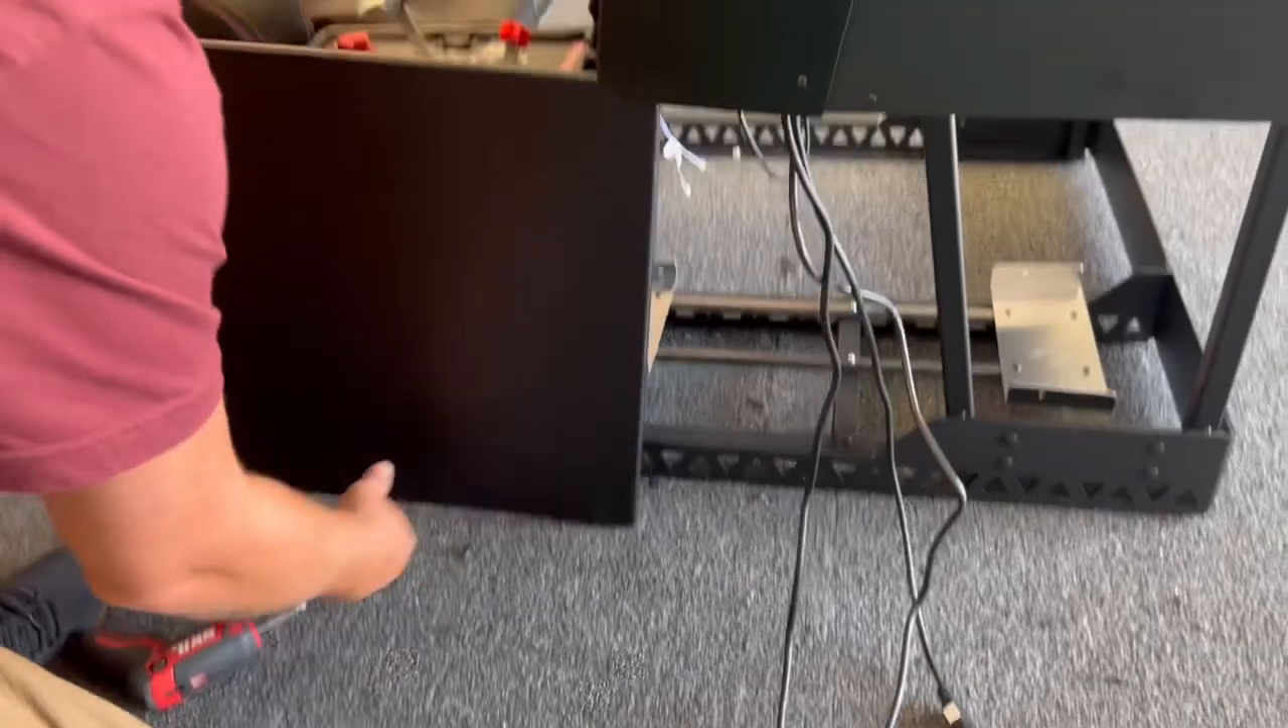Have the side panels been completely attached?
No.